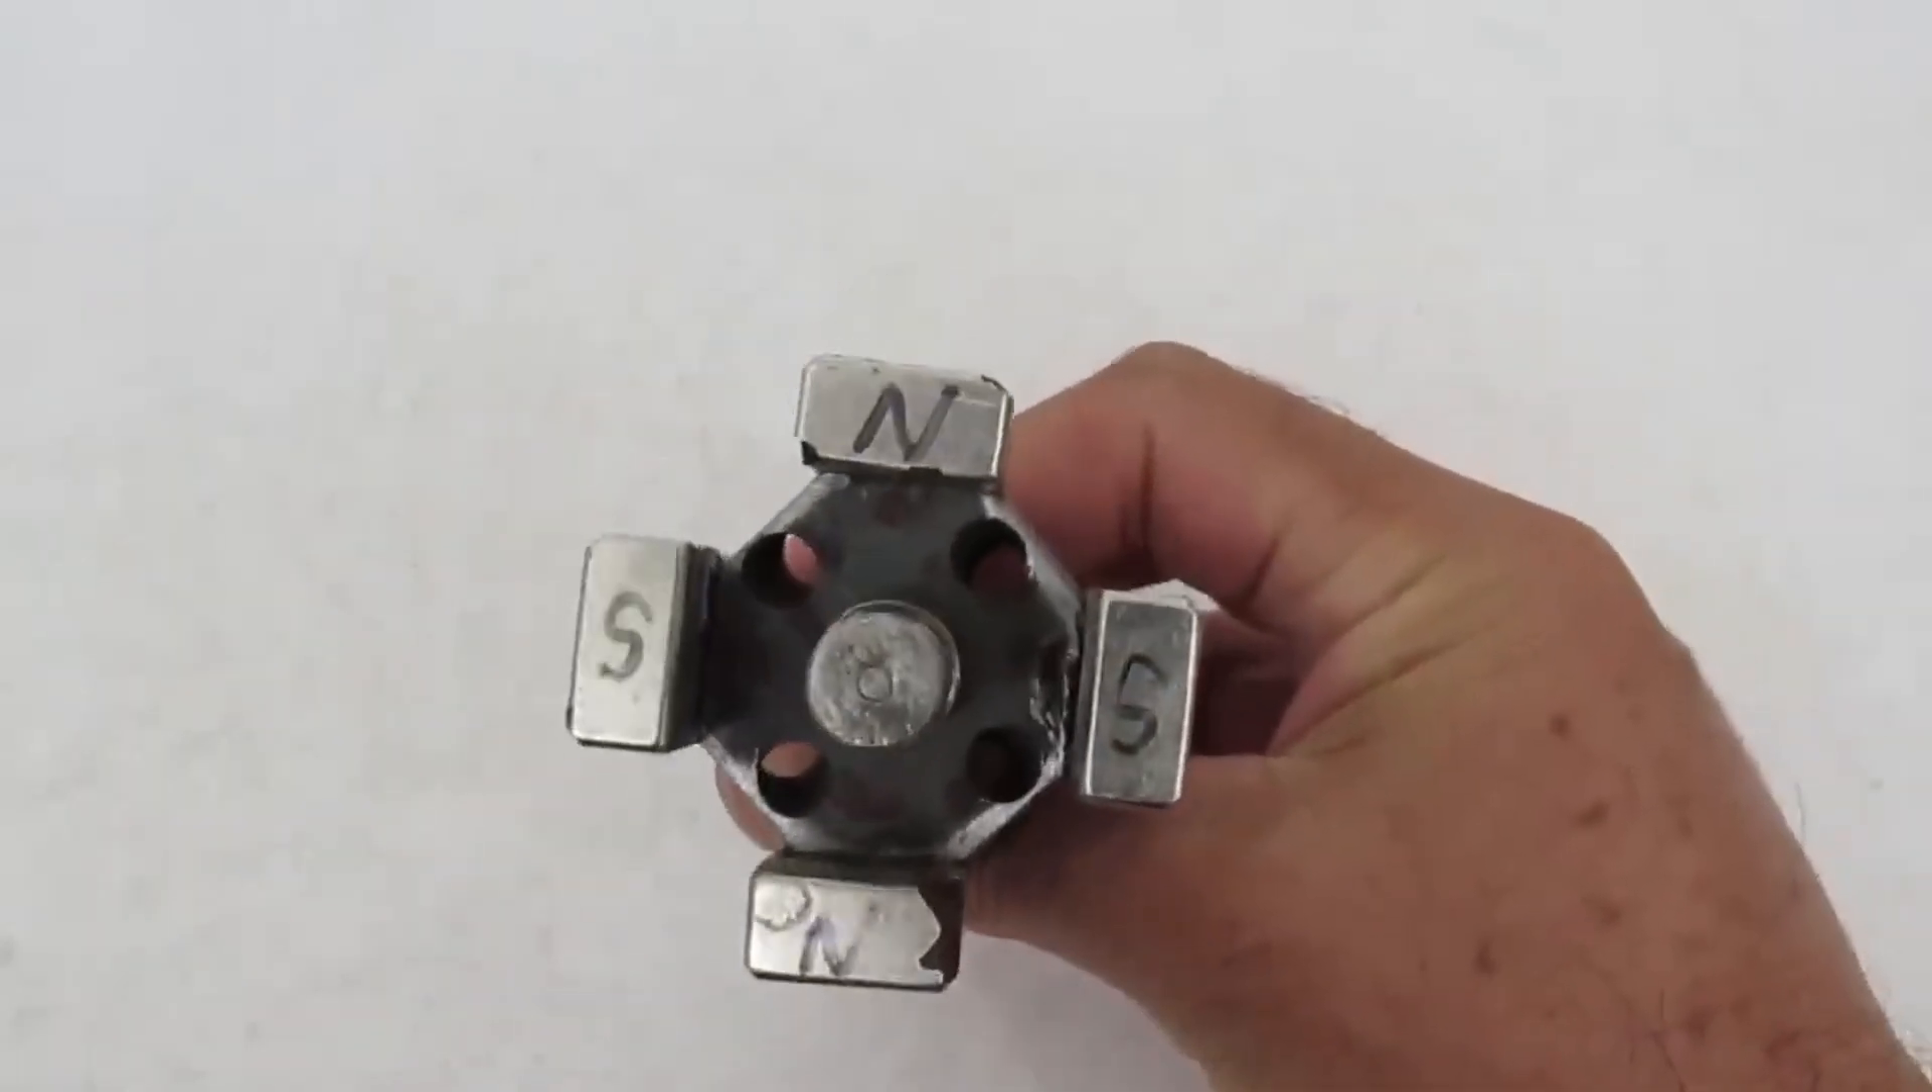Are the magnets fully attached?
Yes.